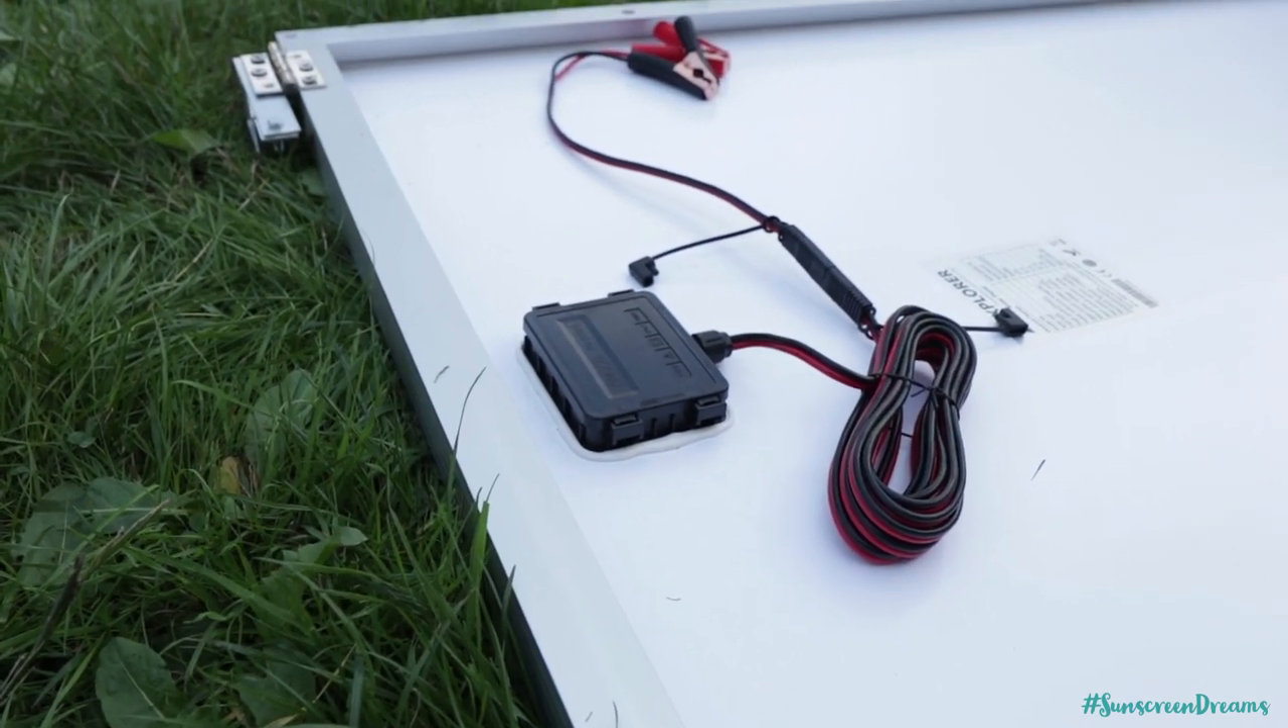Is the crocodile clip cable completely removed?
No.